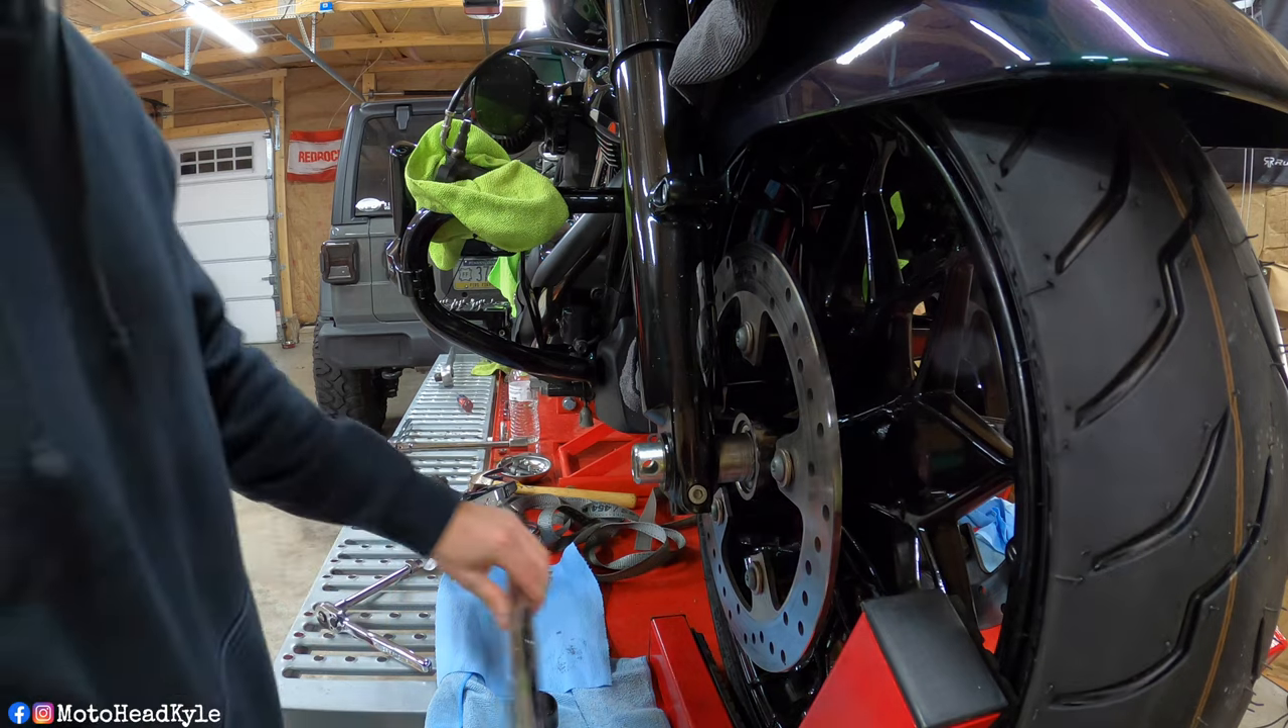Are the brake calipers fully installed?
No.